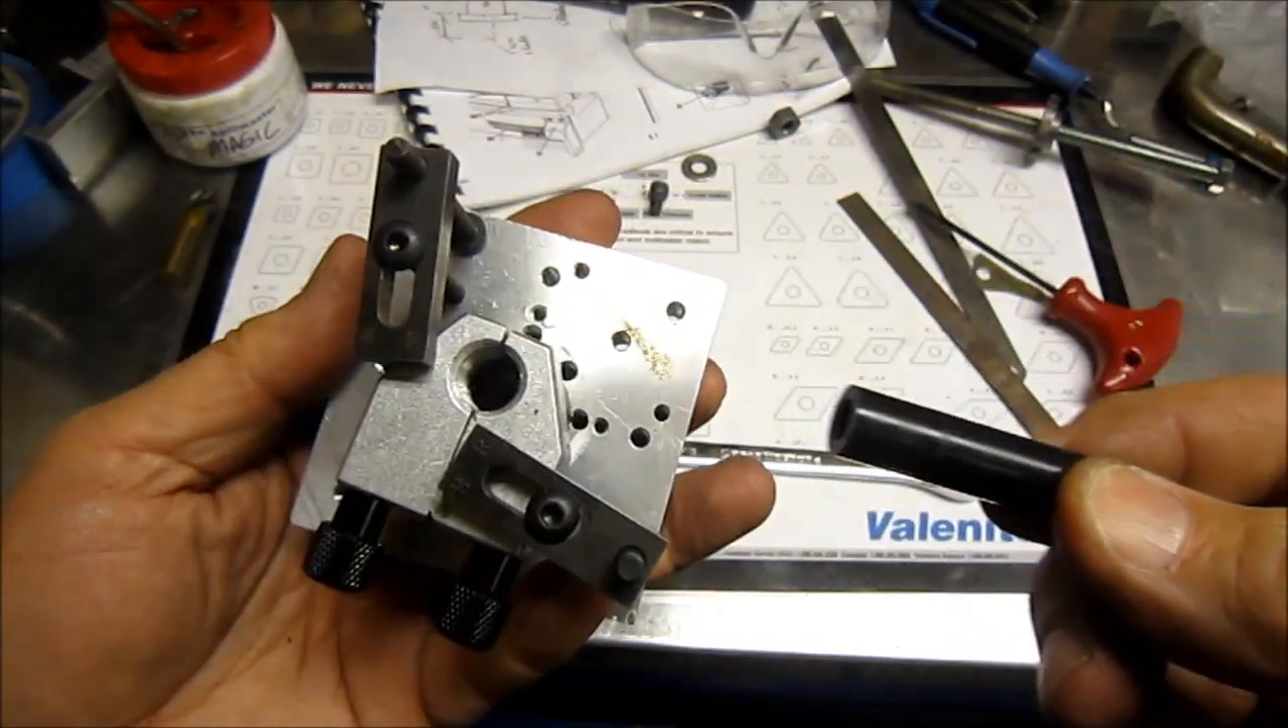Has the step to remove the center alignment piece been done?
Yes.